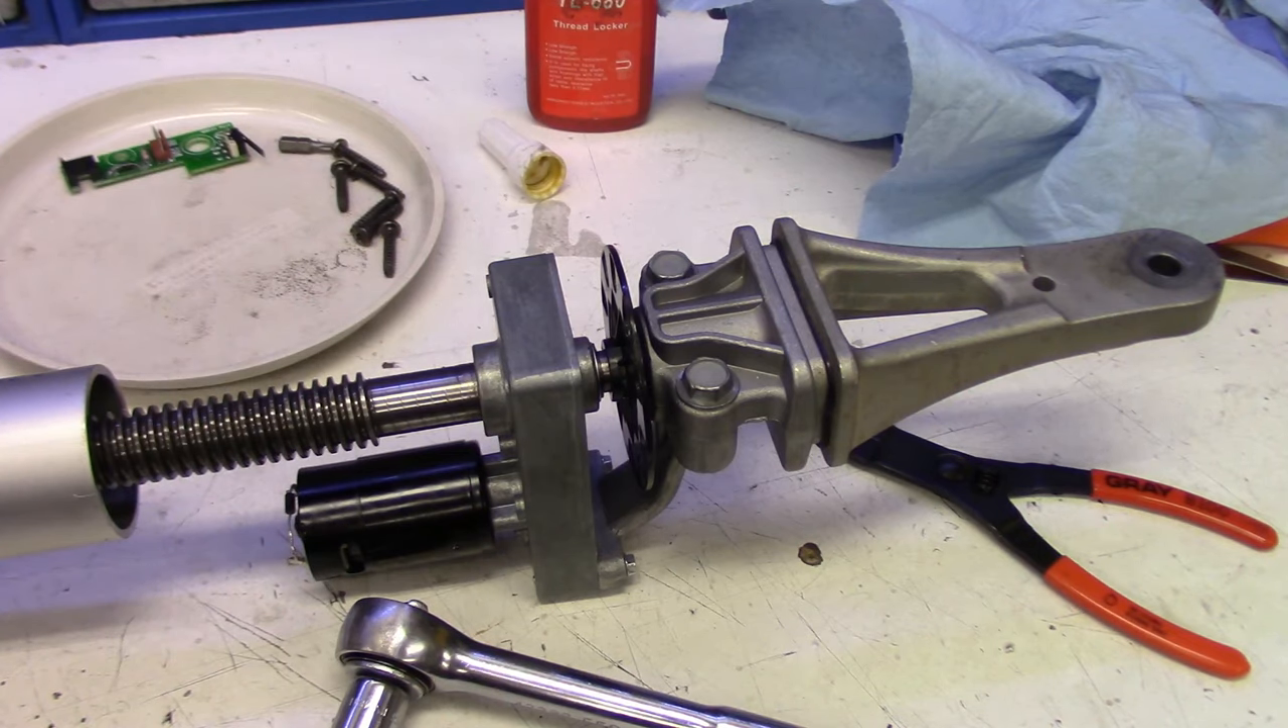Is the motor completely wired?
No.